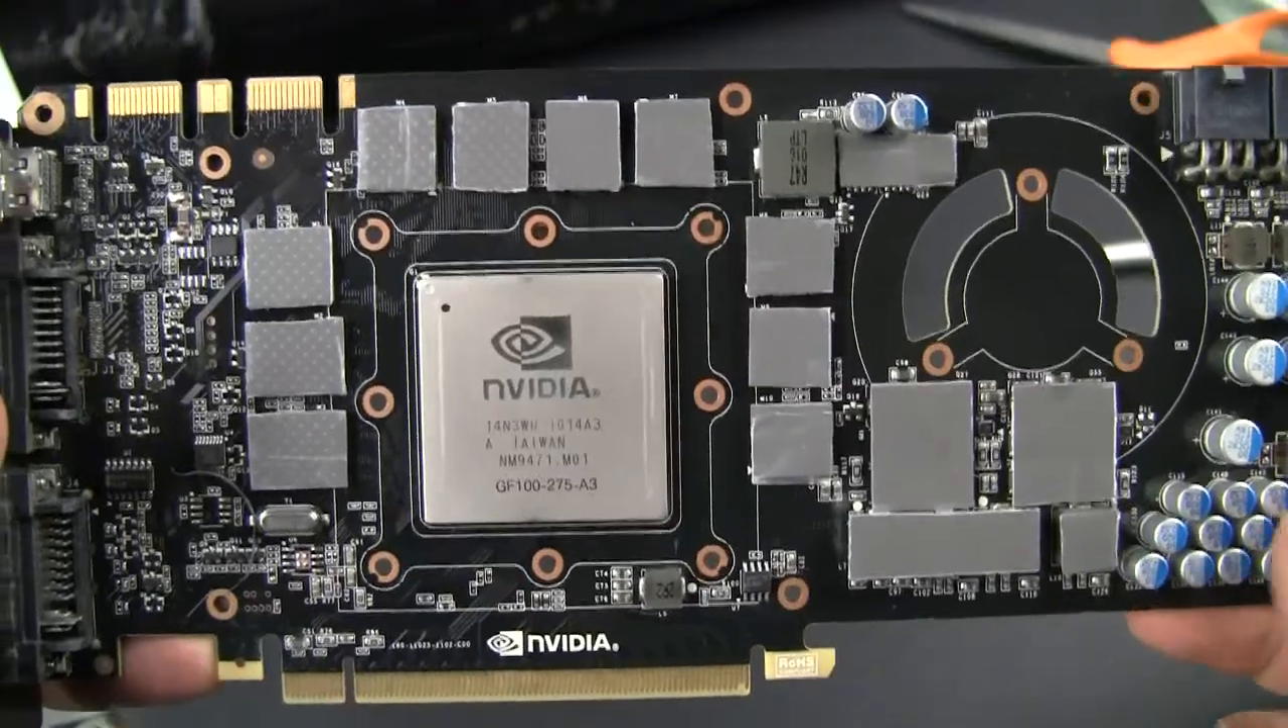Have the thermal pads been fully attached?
Yes.